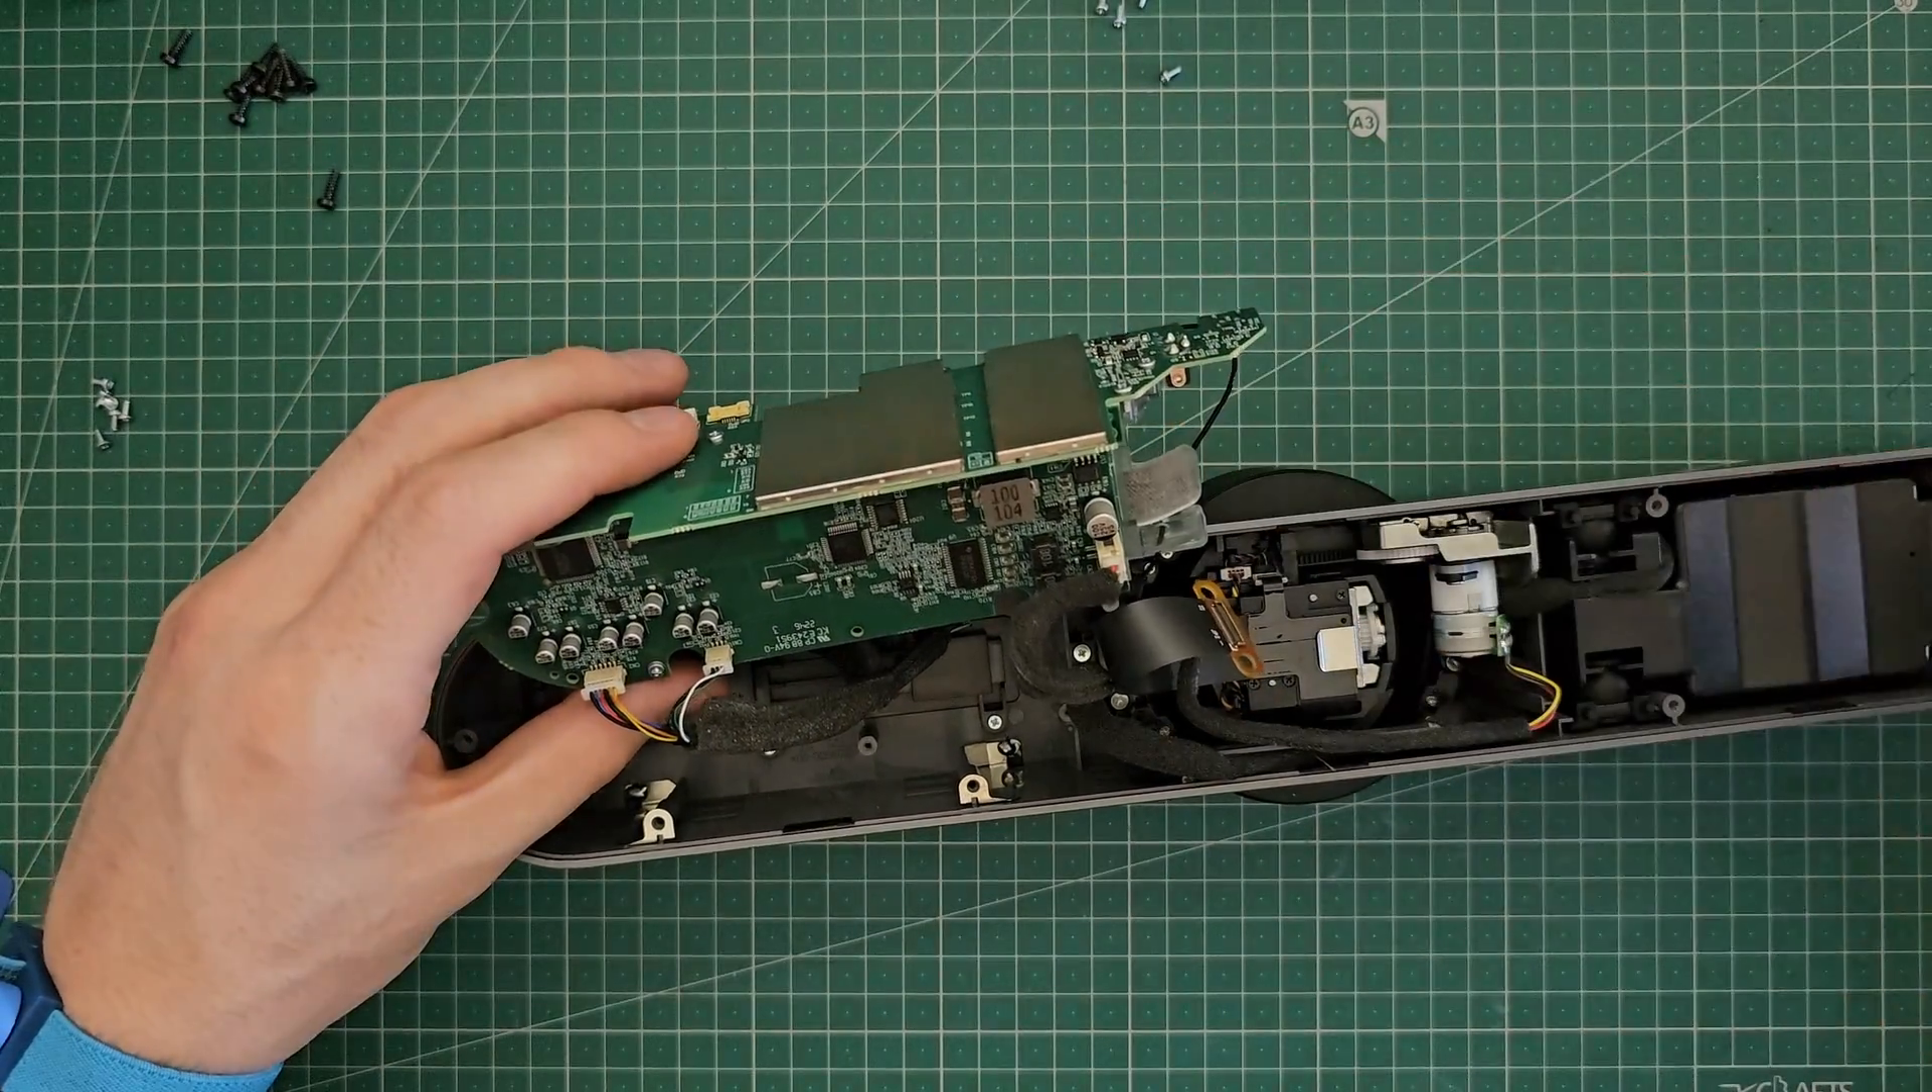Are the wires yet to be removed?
Yes.